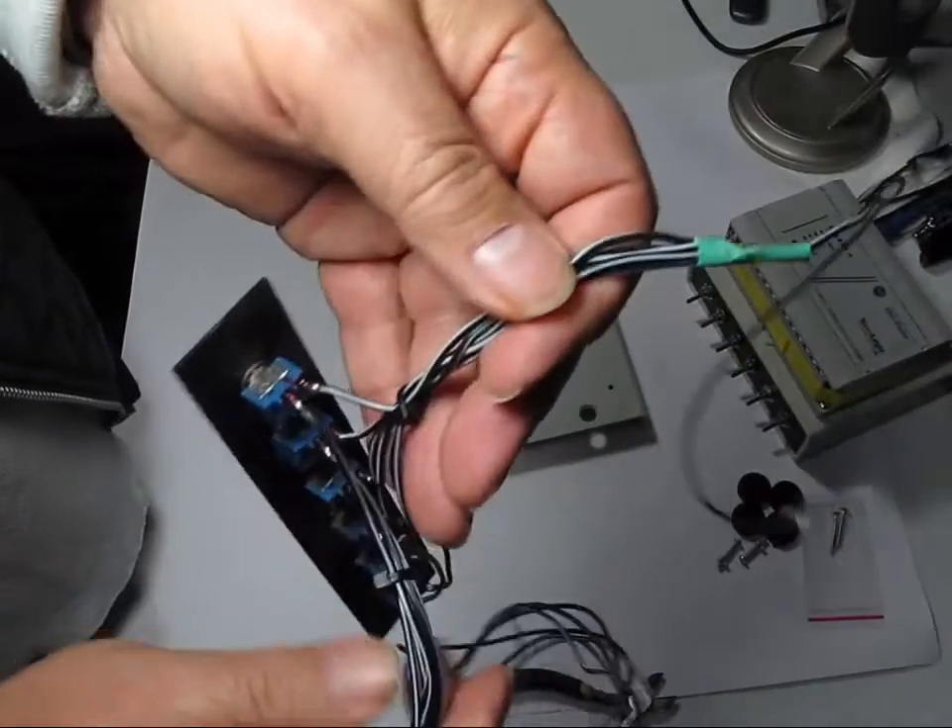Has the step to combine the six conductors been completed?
Yes.